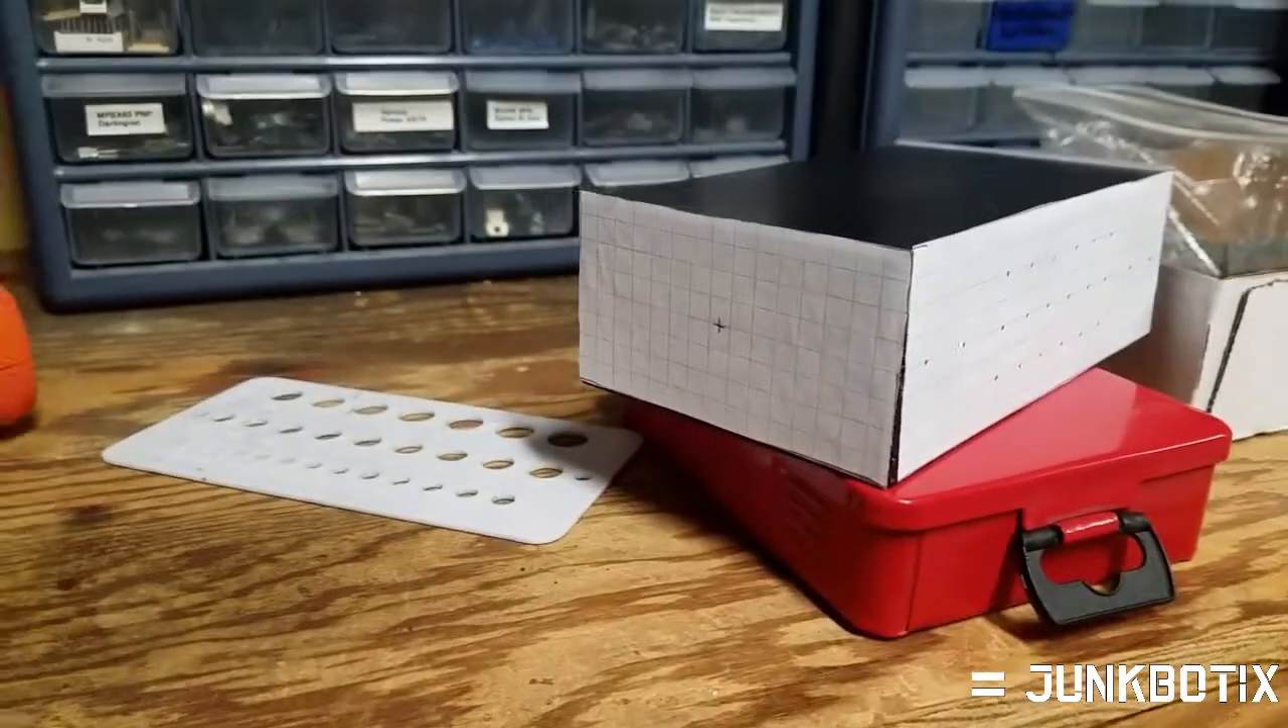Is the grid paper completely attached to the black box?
Yes.